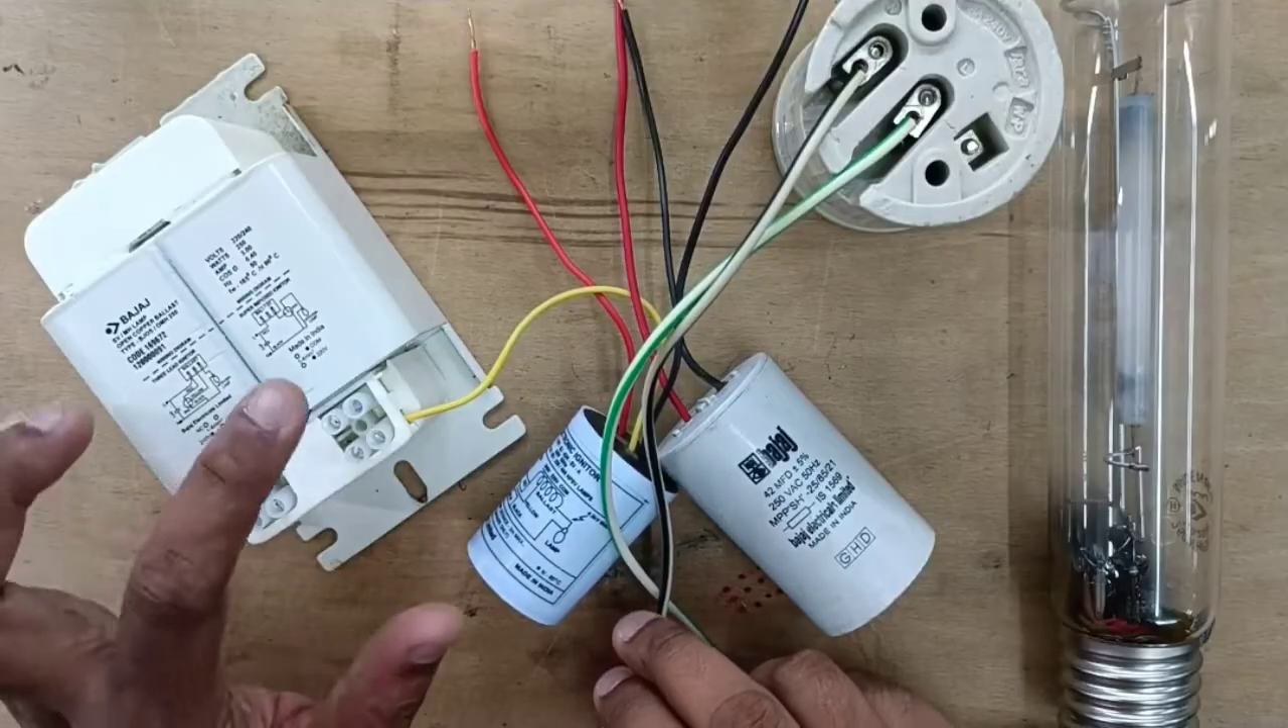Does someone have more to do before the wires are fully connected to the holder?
No.